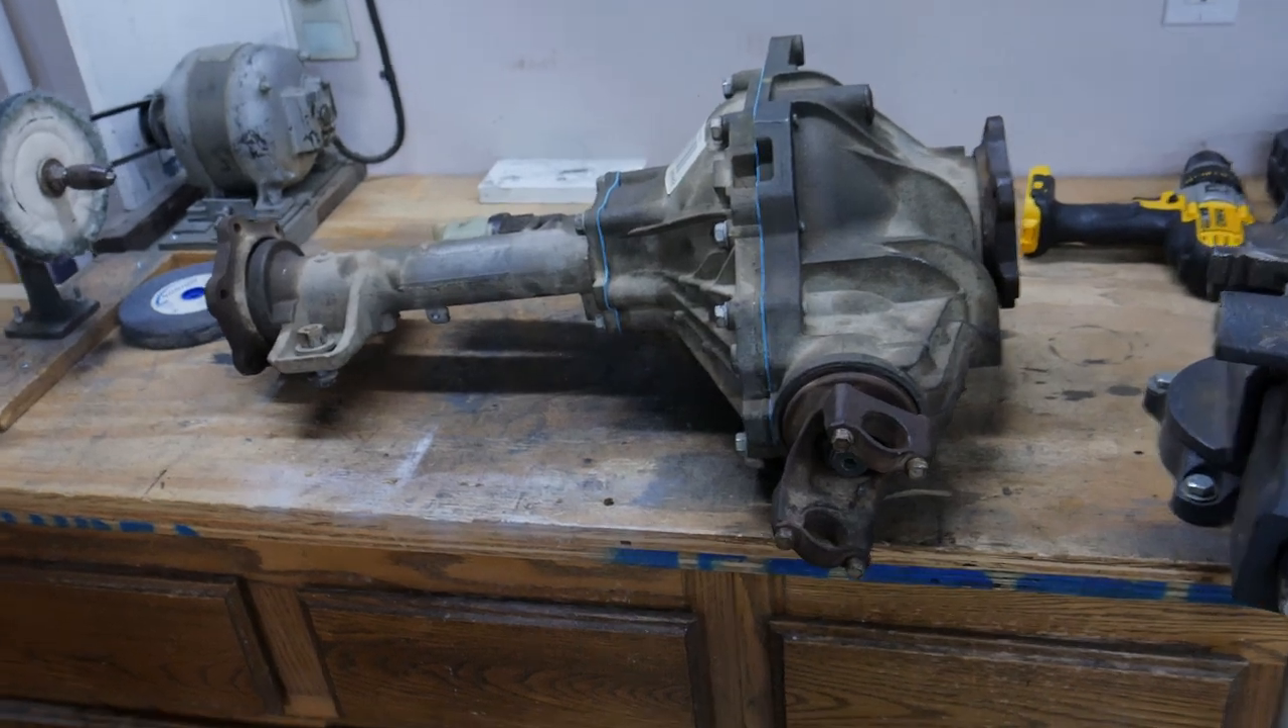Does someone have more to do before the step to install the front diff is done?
Yes.